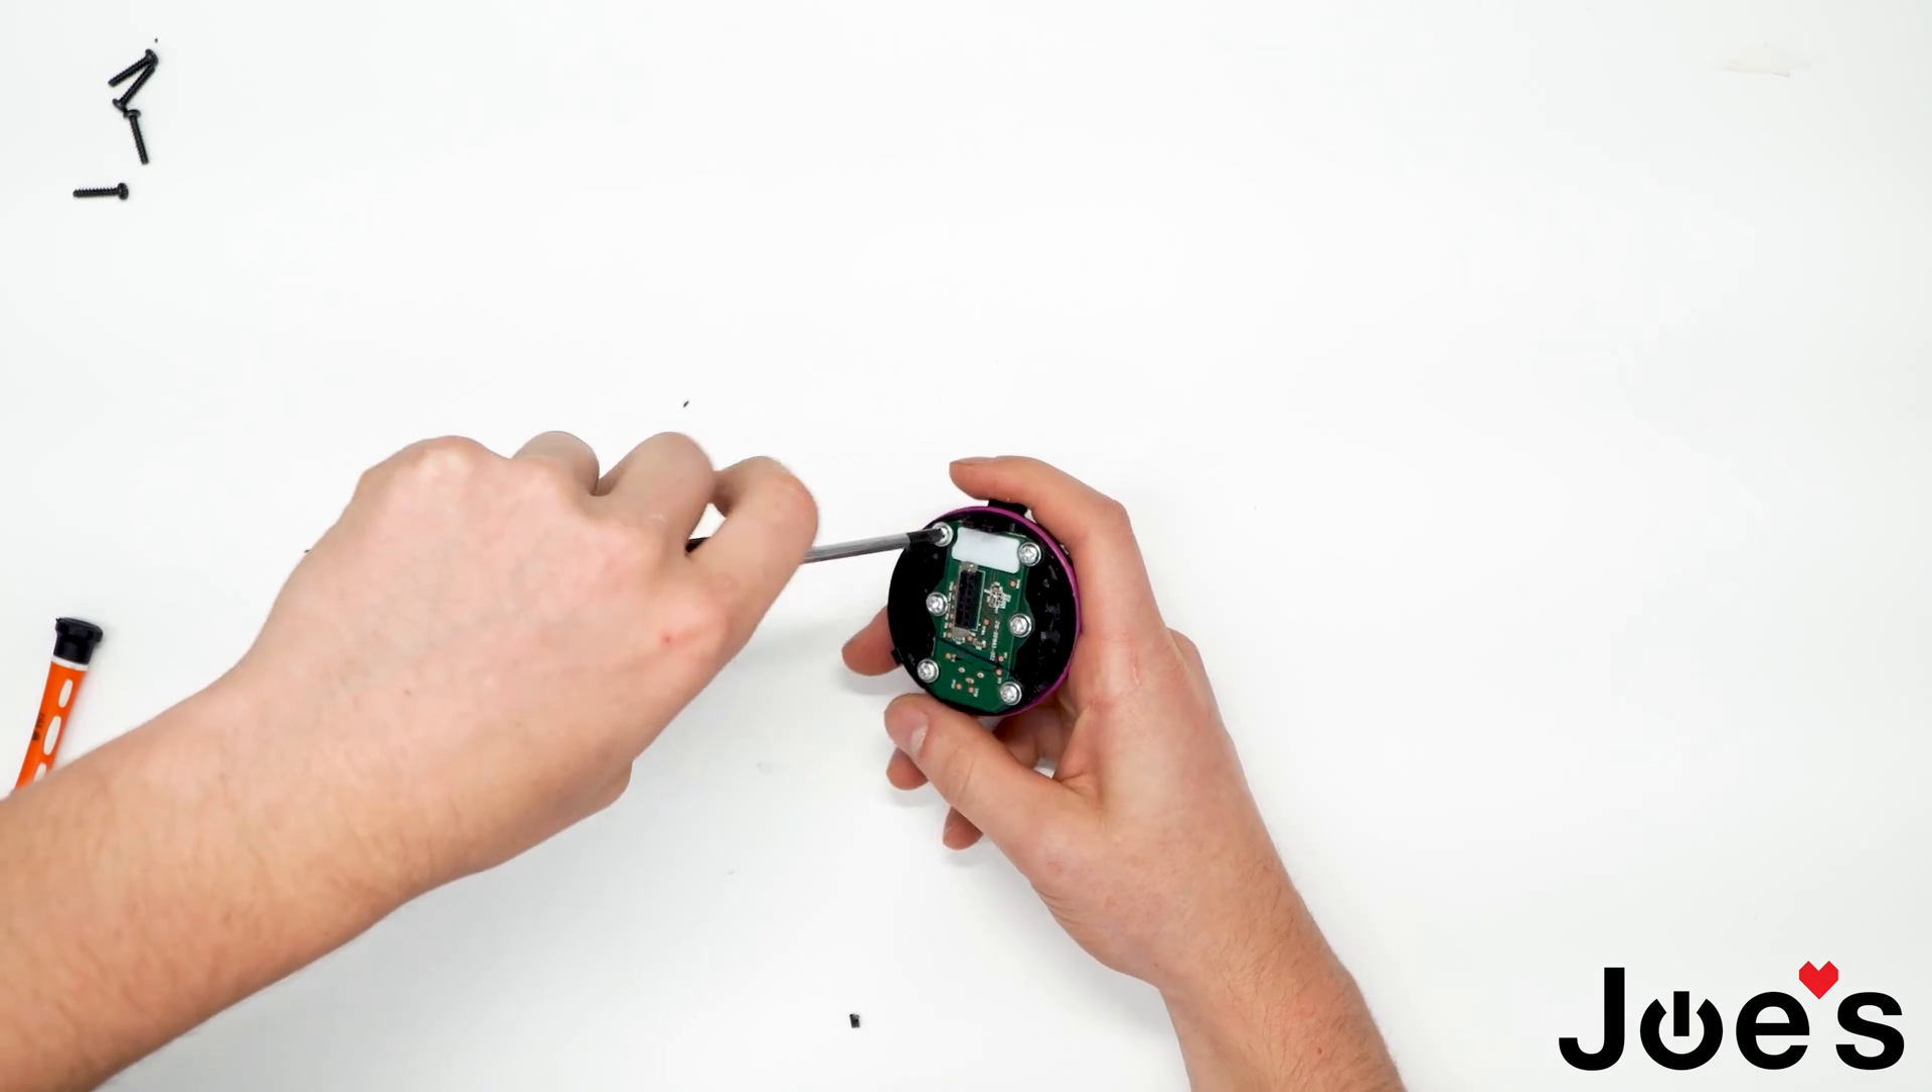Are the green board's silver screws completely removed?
No.